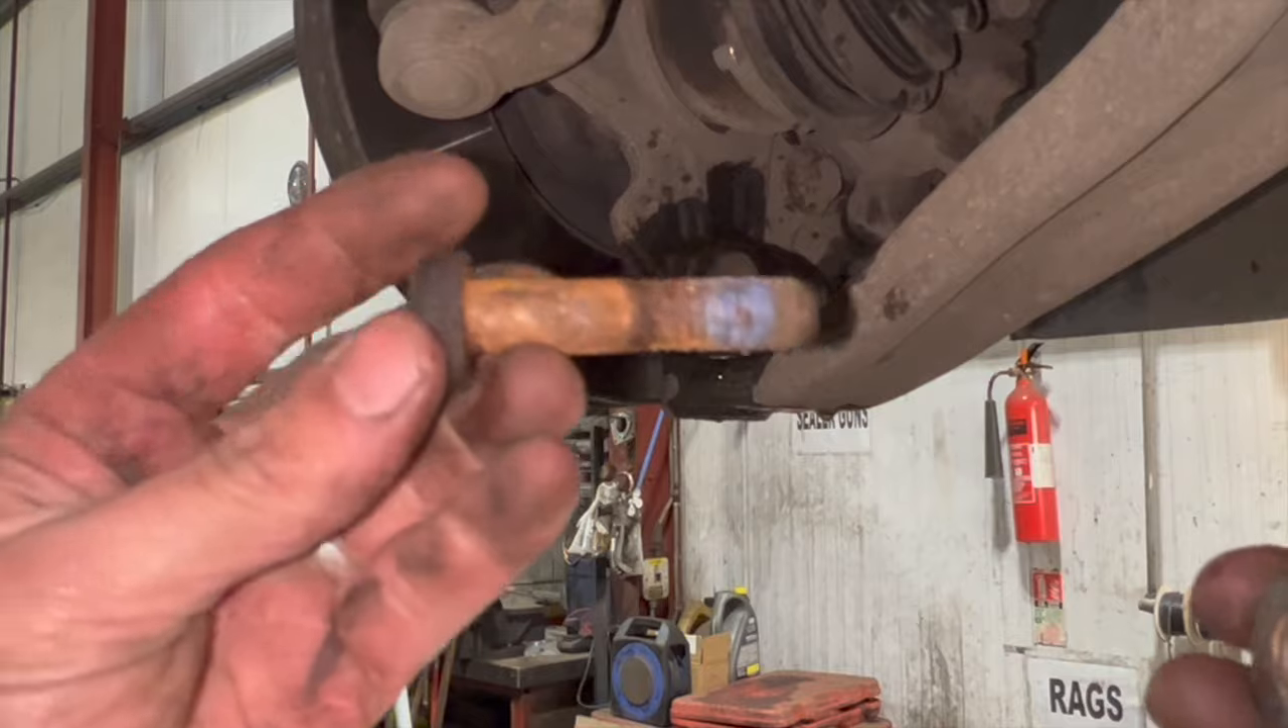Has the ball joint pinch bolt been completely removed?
Yes.